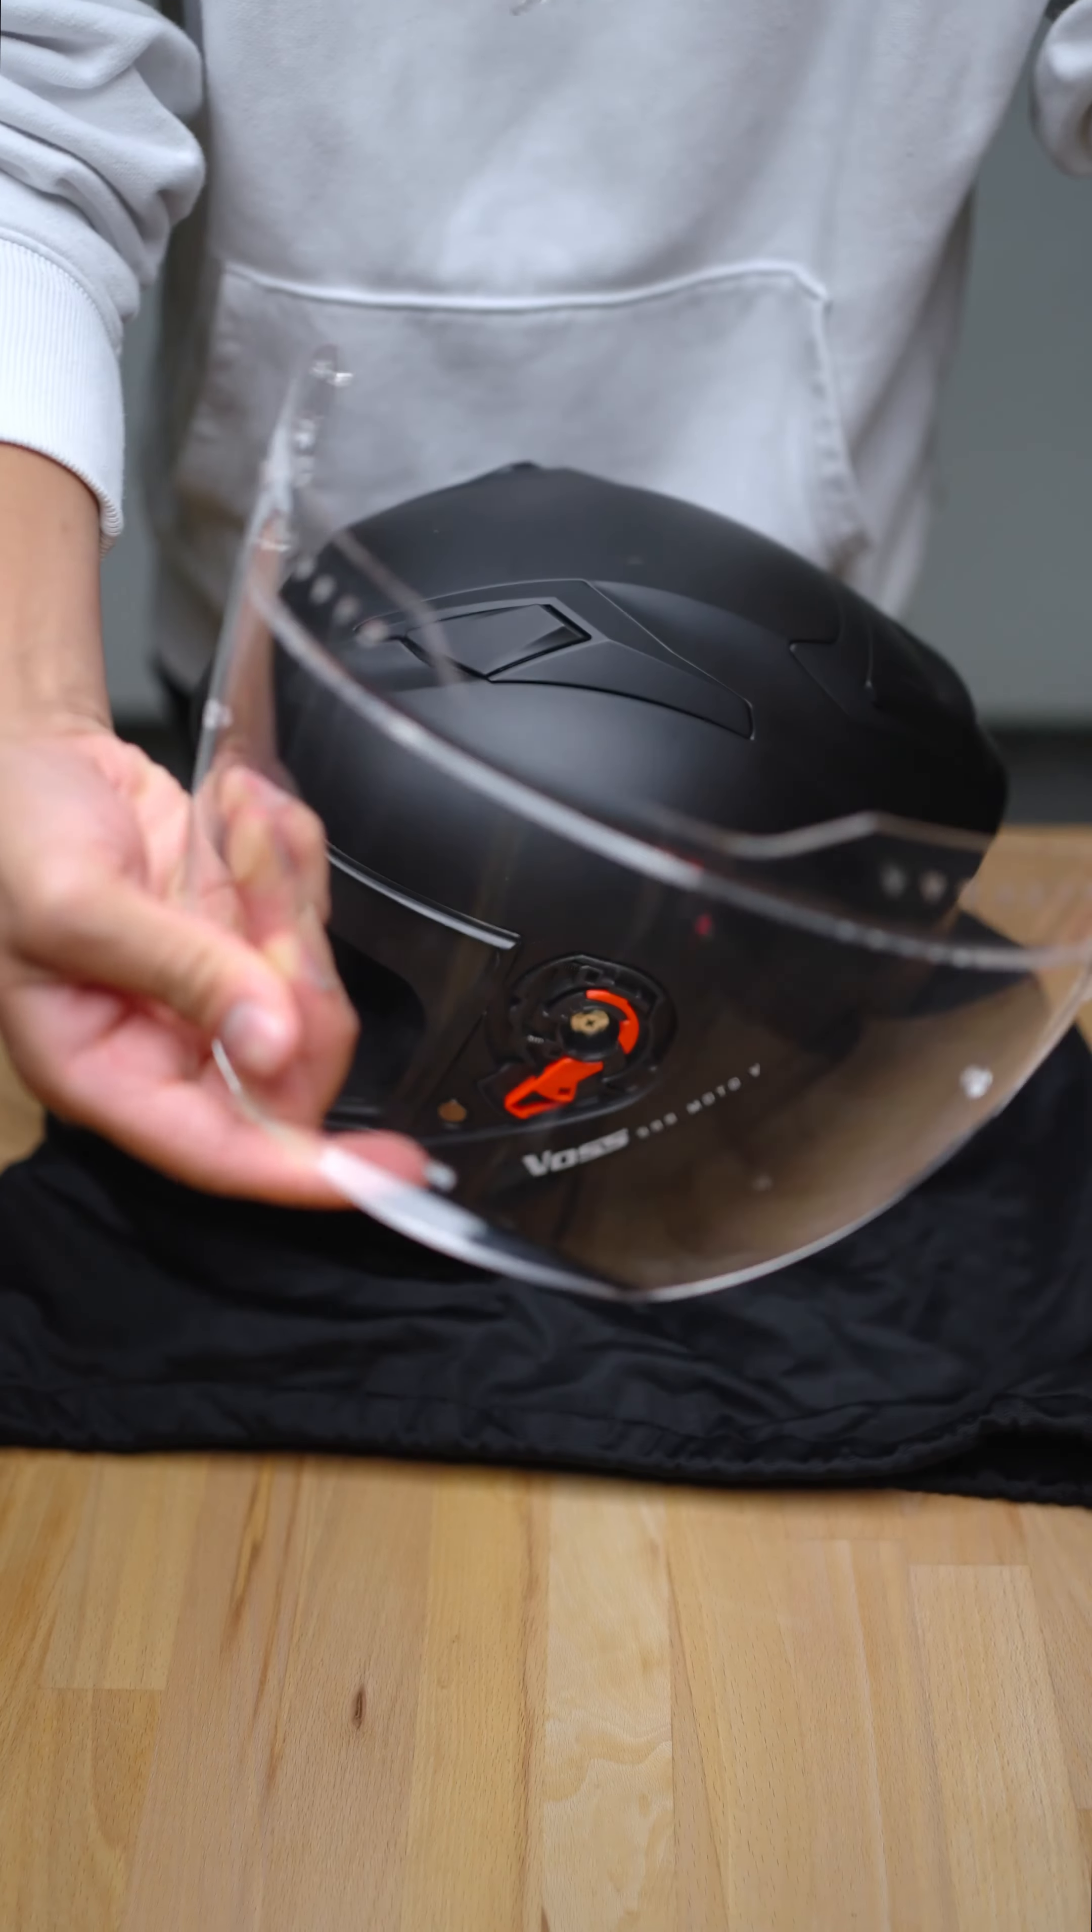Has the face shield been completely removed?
Yes.